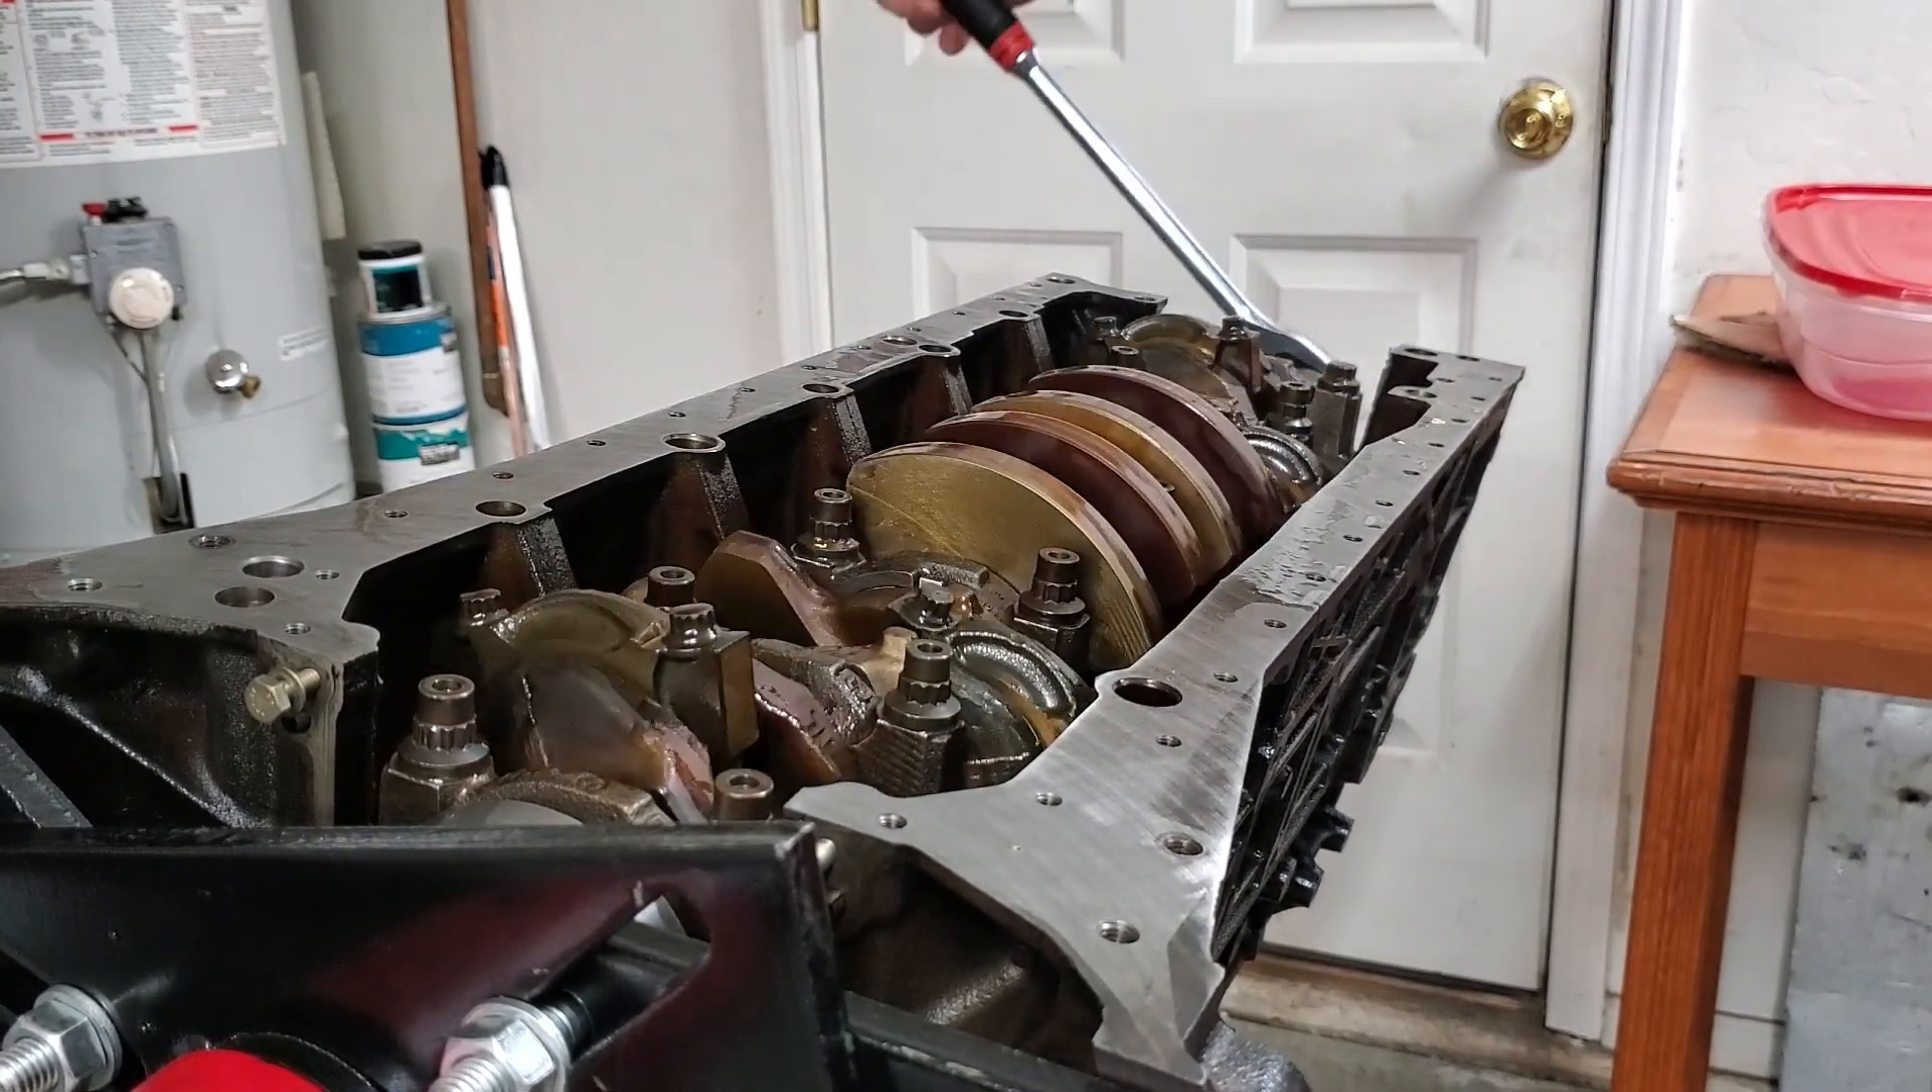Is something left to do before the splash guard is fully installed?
Yes.